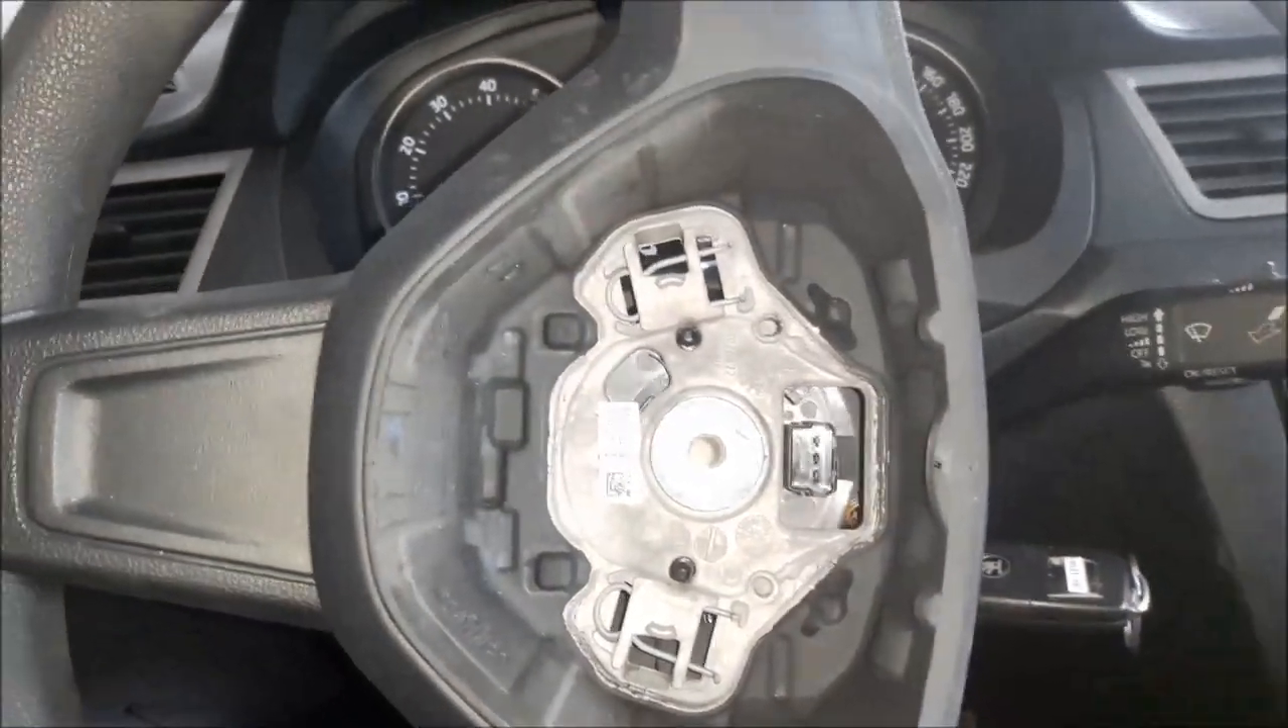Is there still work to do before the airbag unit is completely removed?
No.